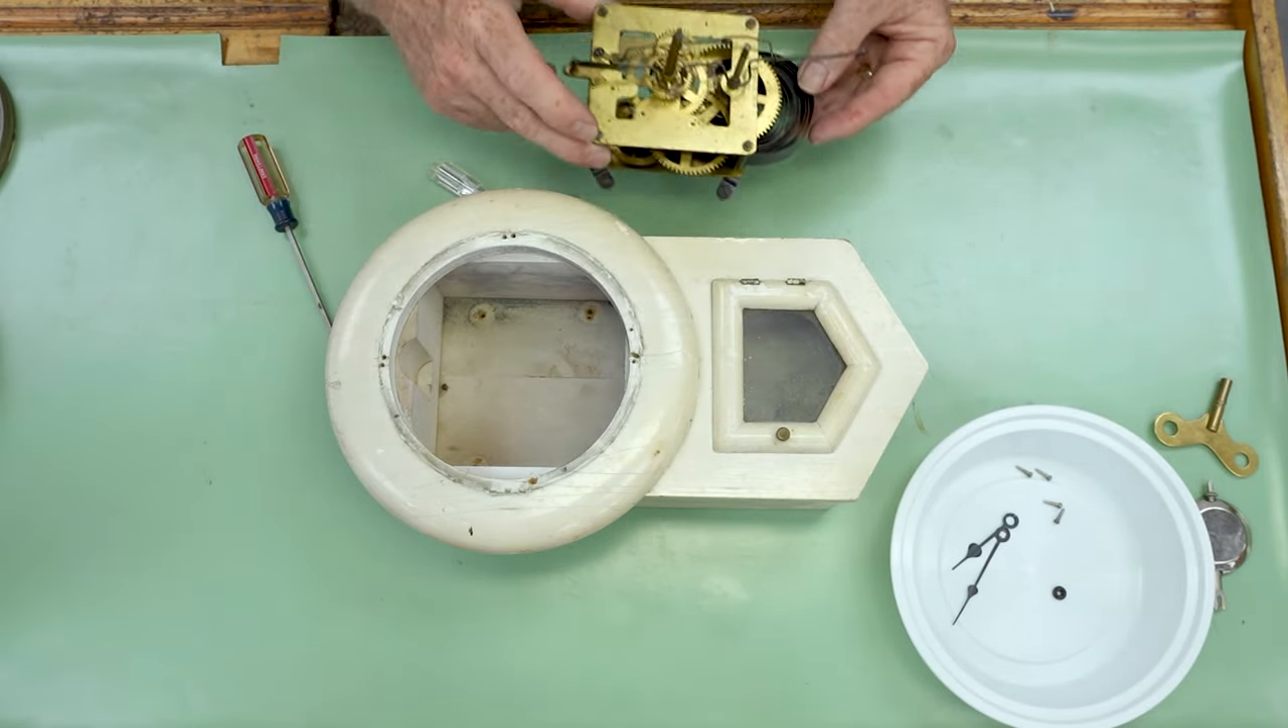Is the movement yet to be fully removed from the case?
No.